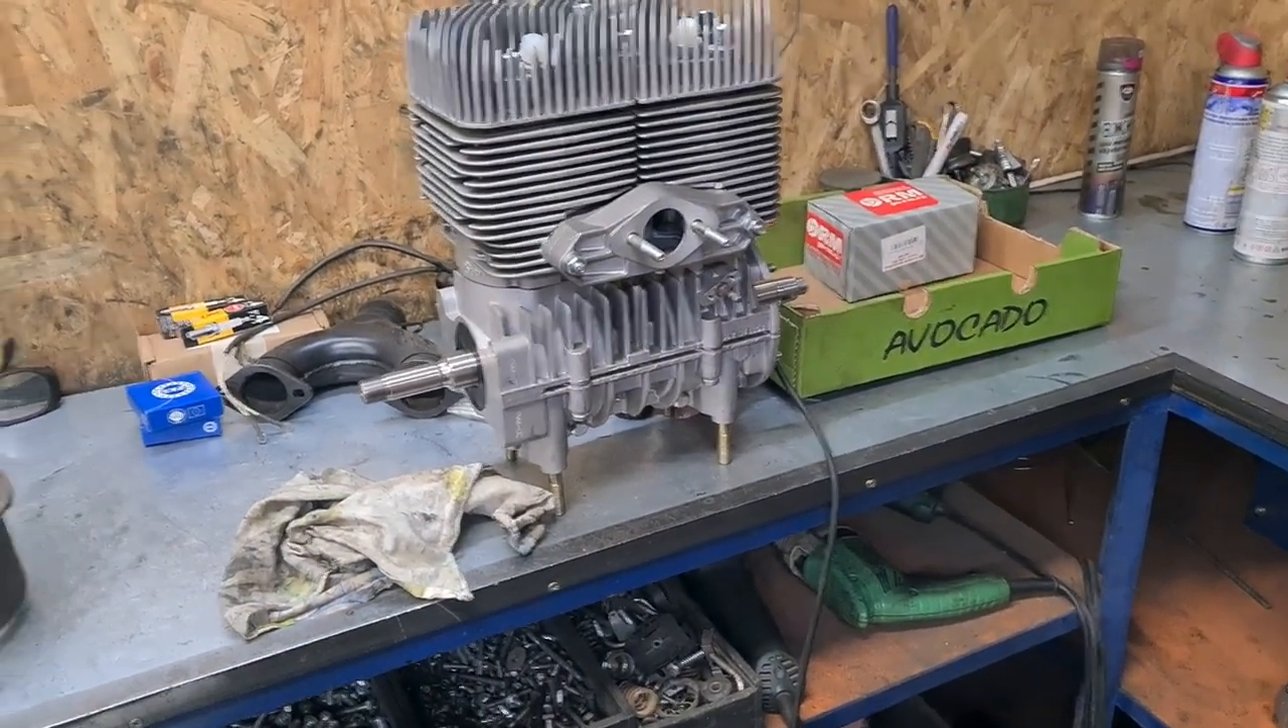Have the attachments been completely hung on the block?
No.